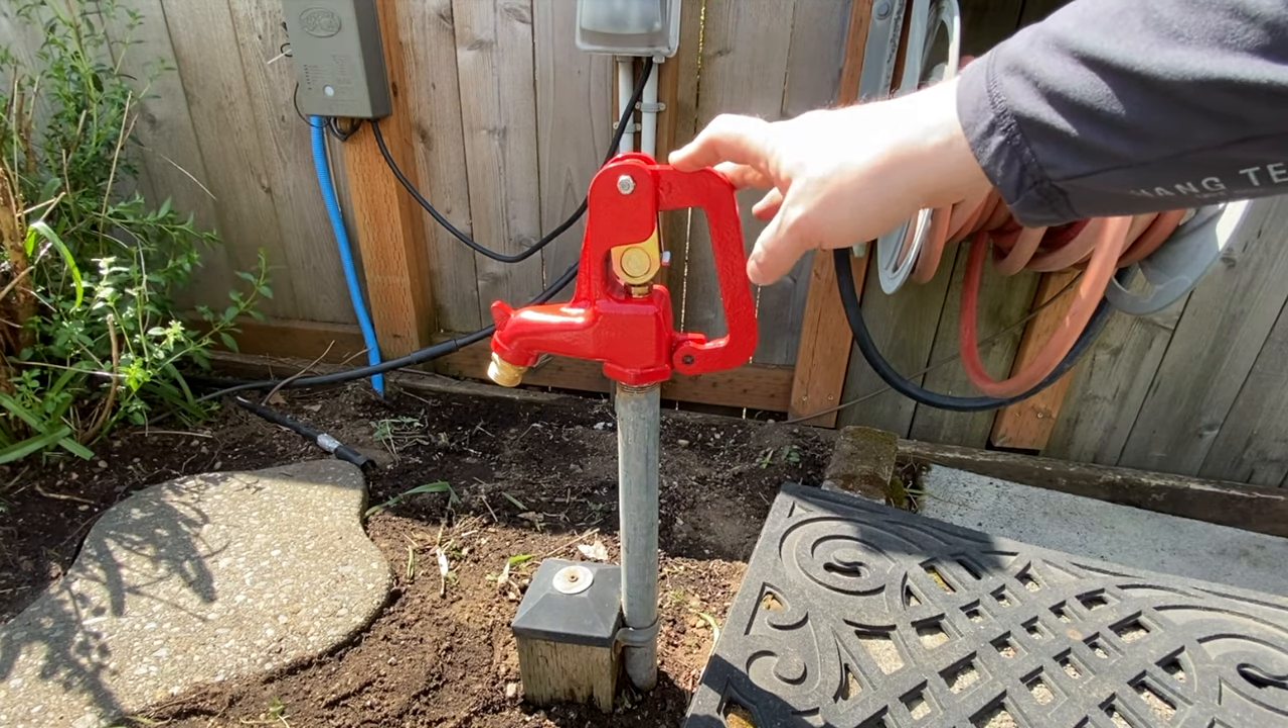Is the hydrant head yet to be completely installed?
No.